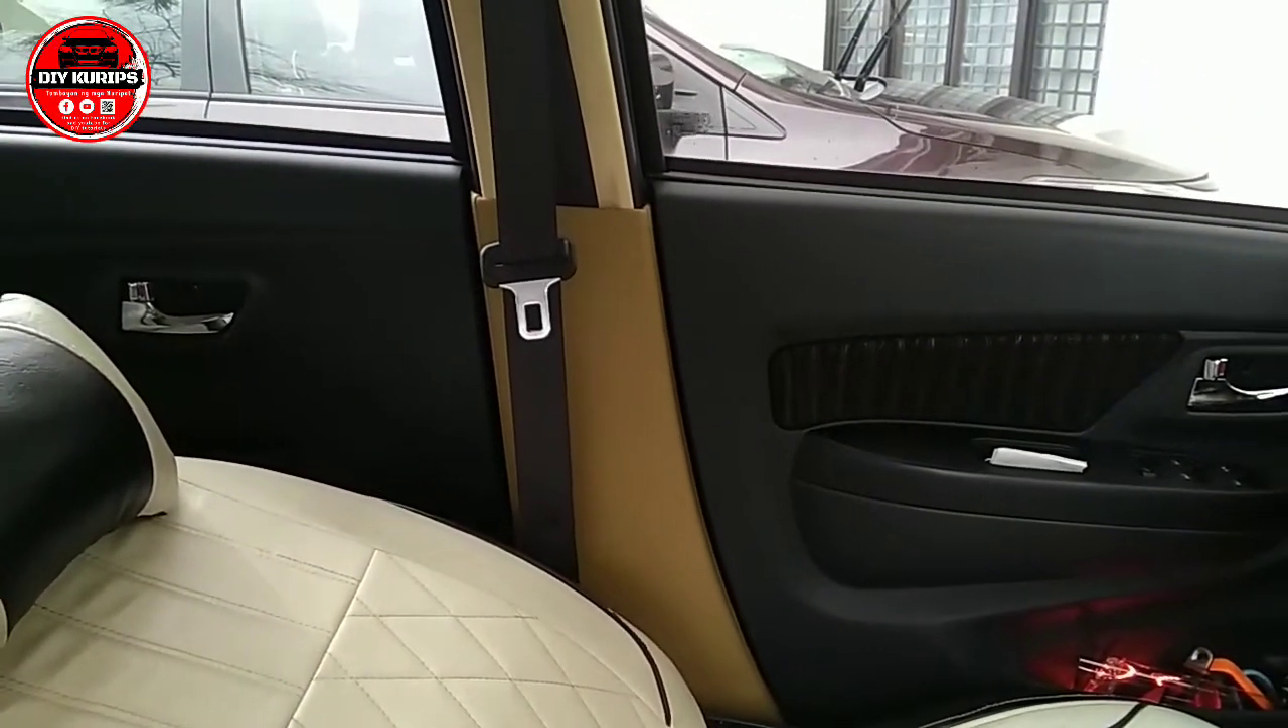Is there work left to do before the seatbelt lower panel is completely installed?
No.